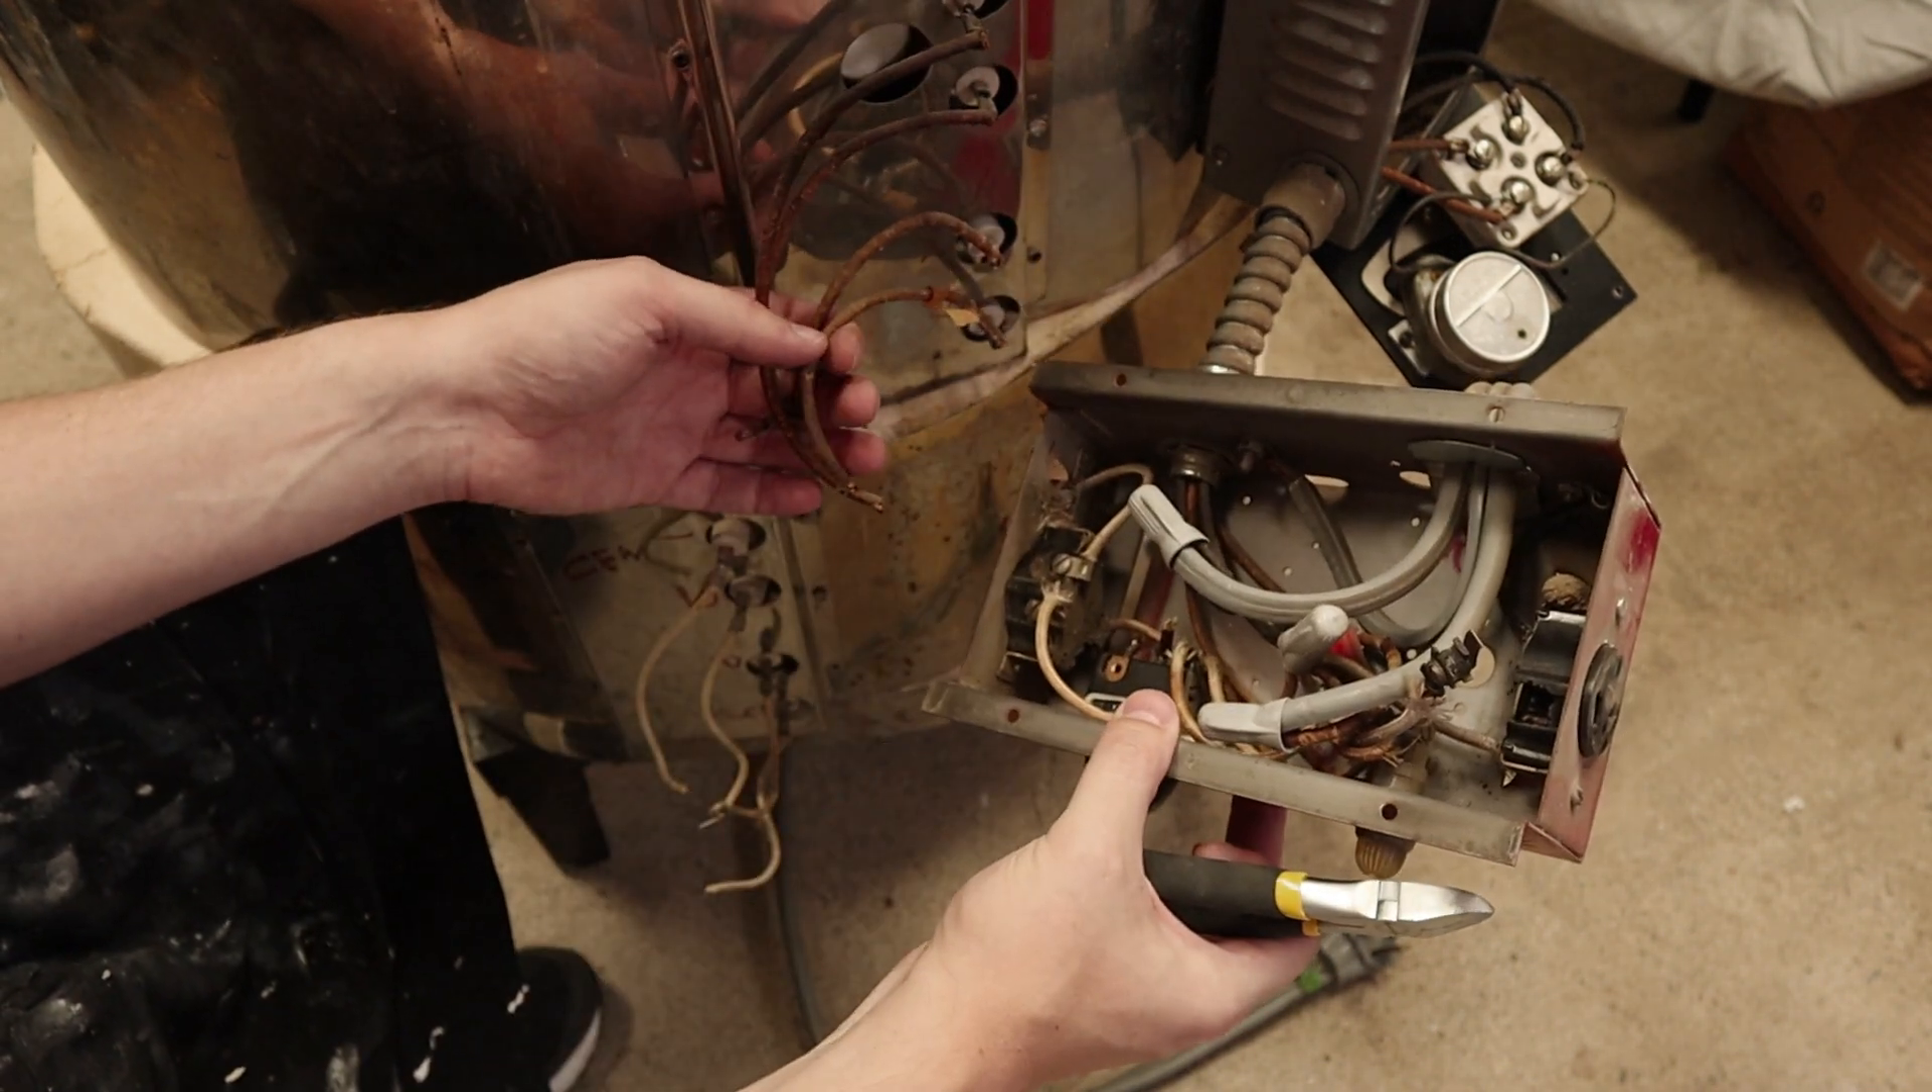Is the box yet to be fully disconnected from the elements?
No.